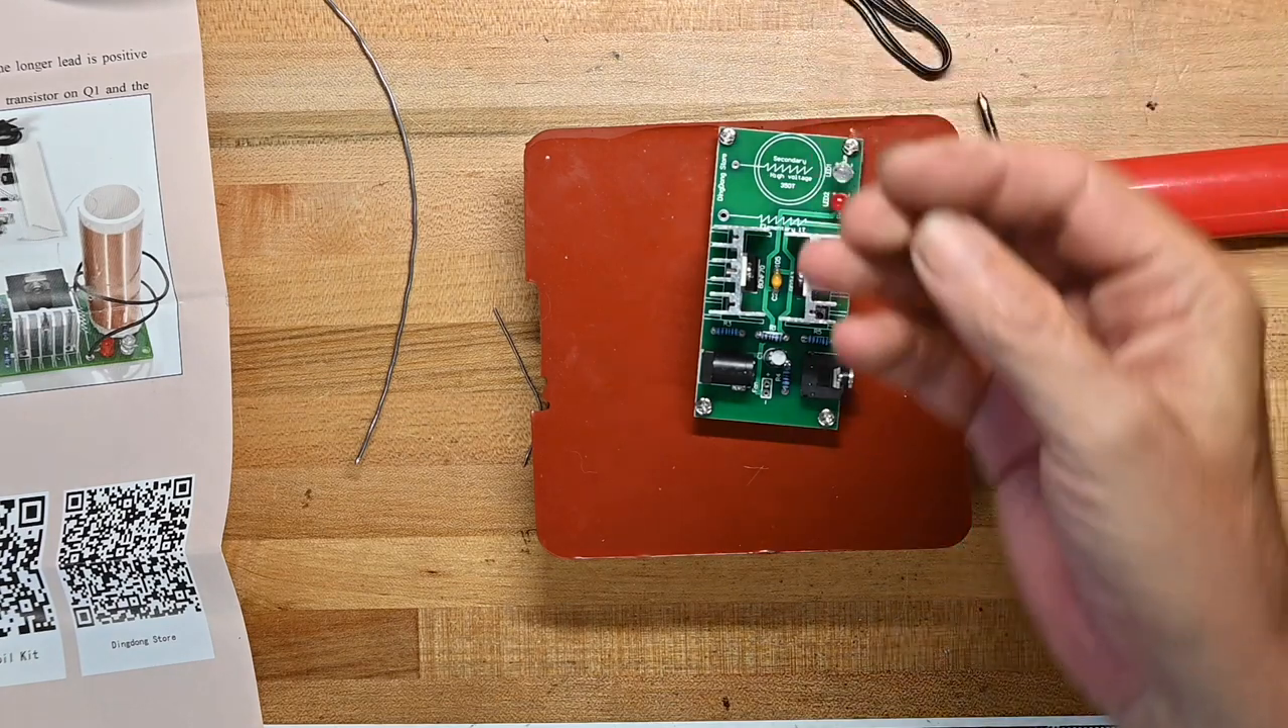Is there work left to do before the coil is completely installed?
Yes.